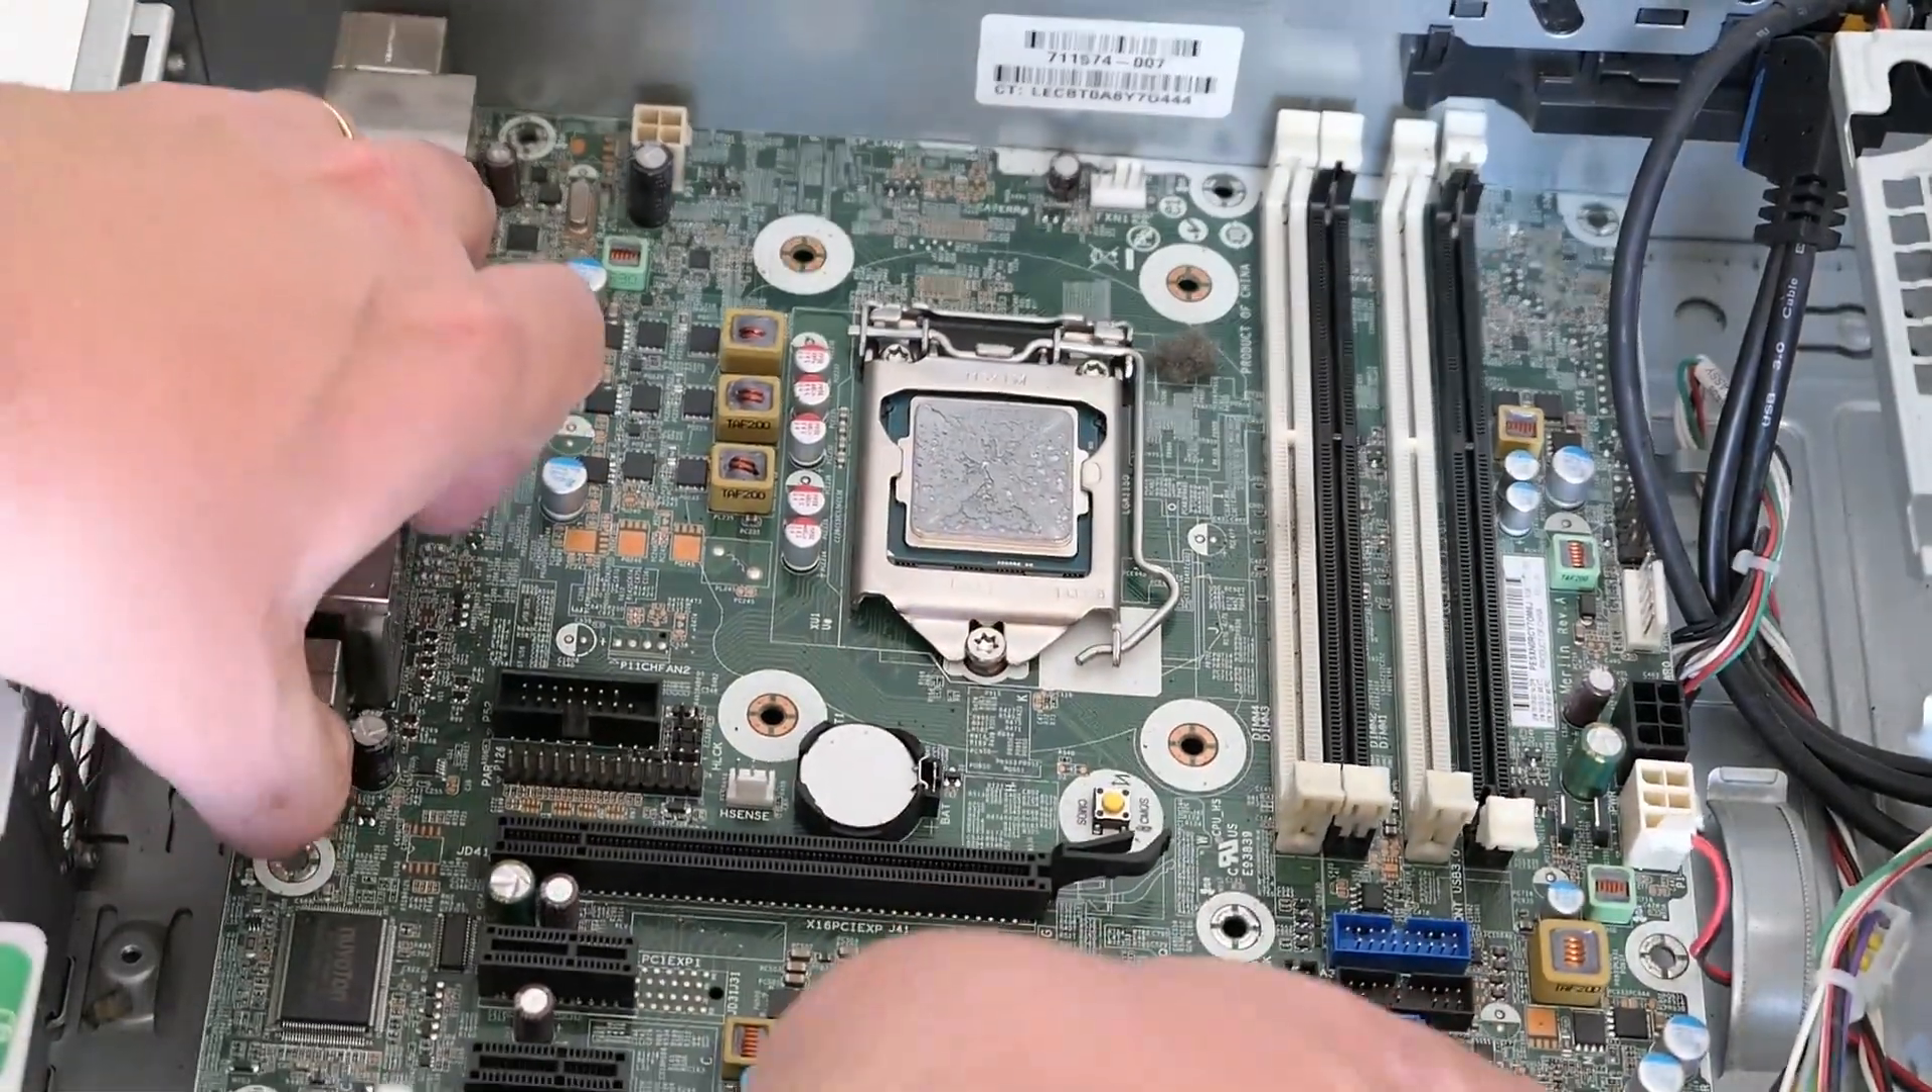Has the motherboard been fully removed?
No.